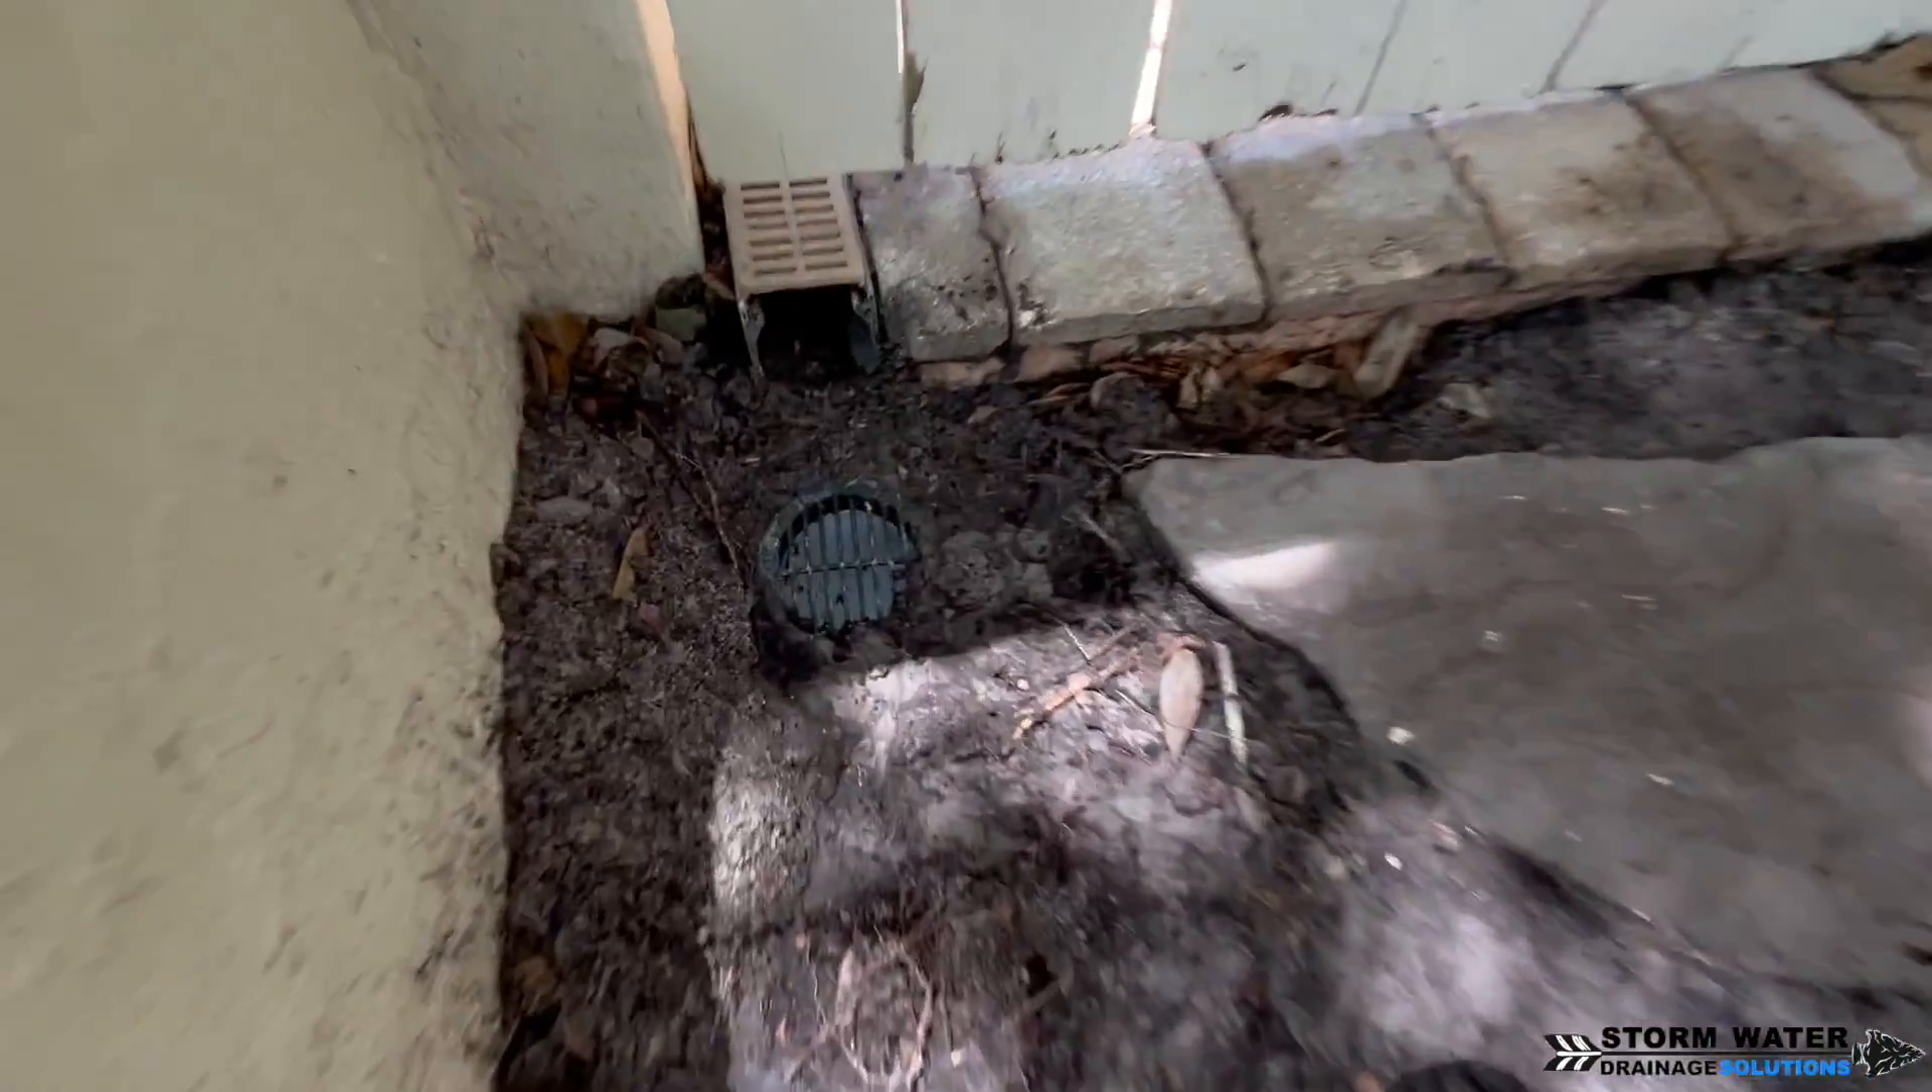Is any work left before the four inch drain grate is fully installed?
No.